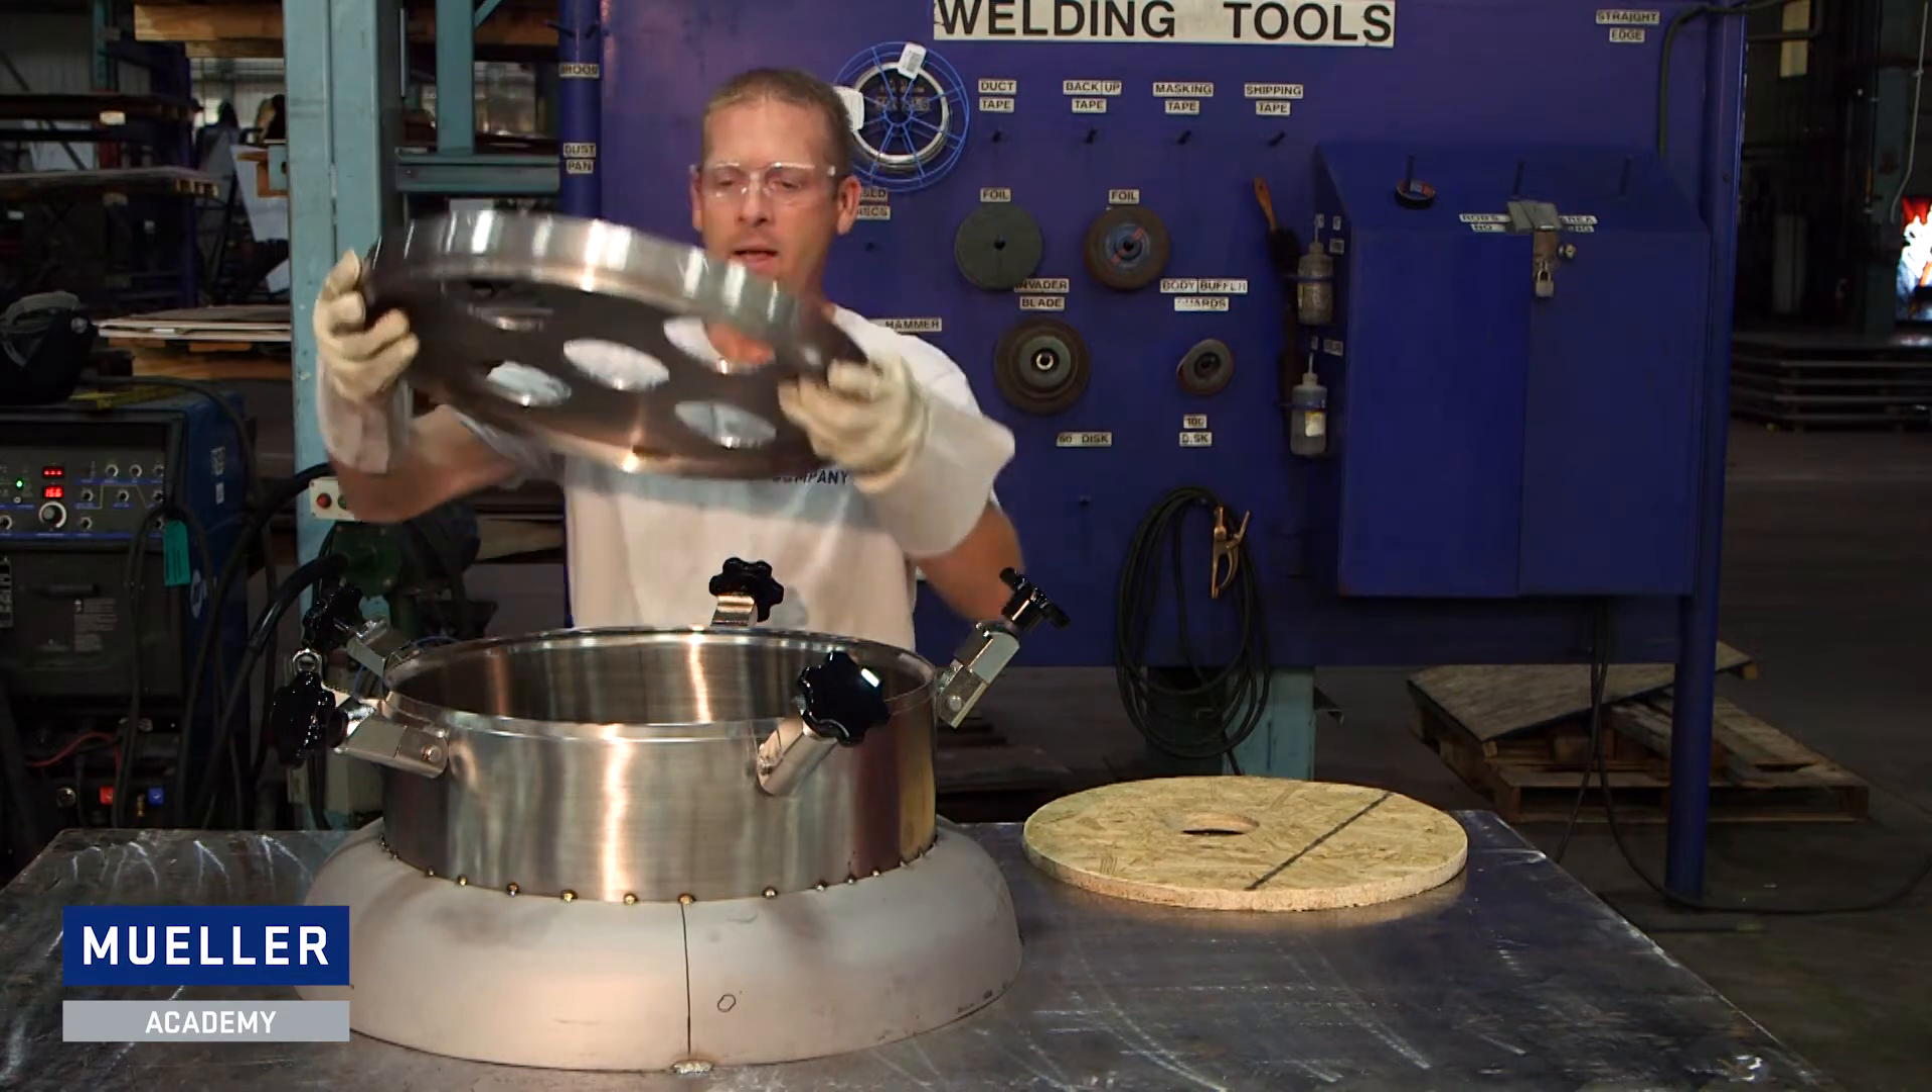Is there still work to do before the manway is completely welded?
Yes.